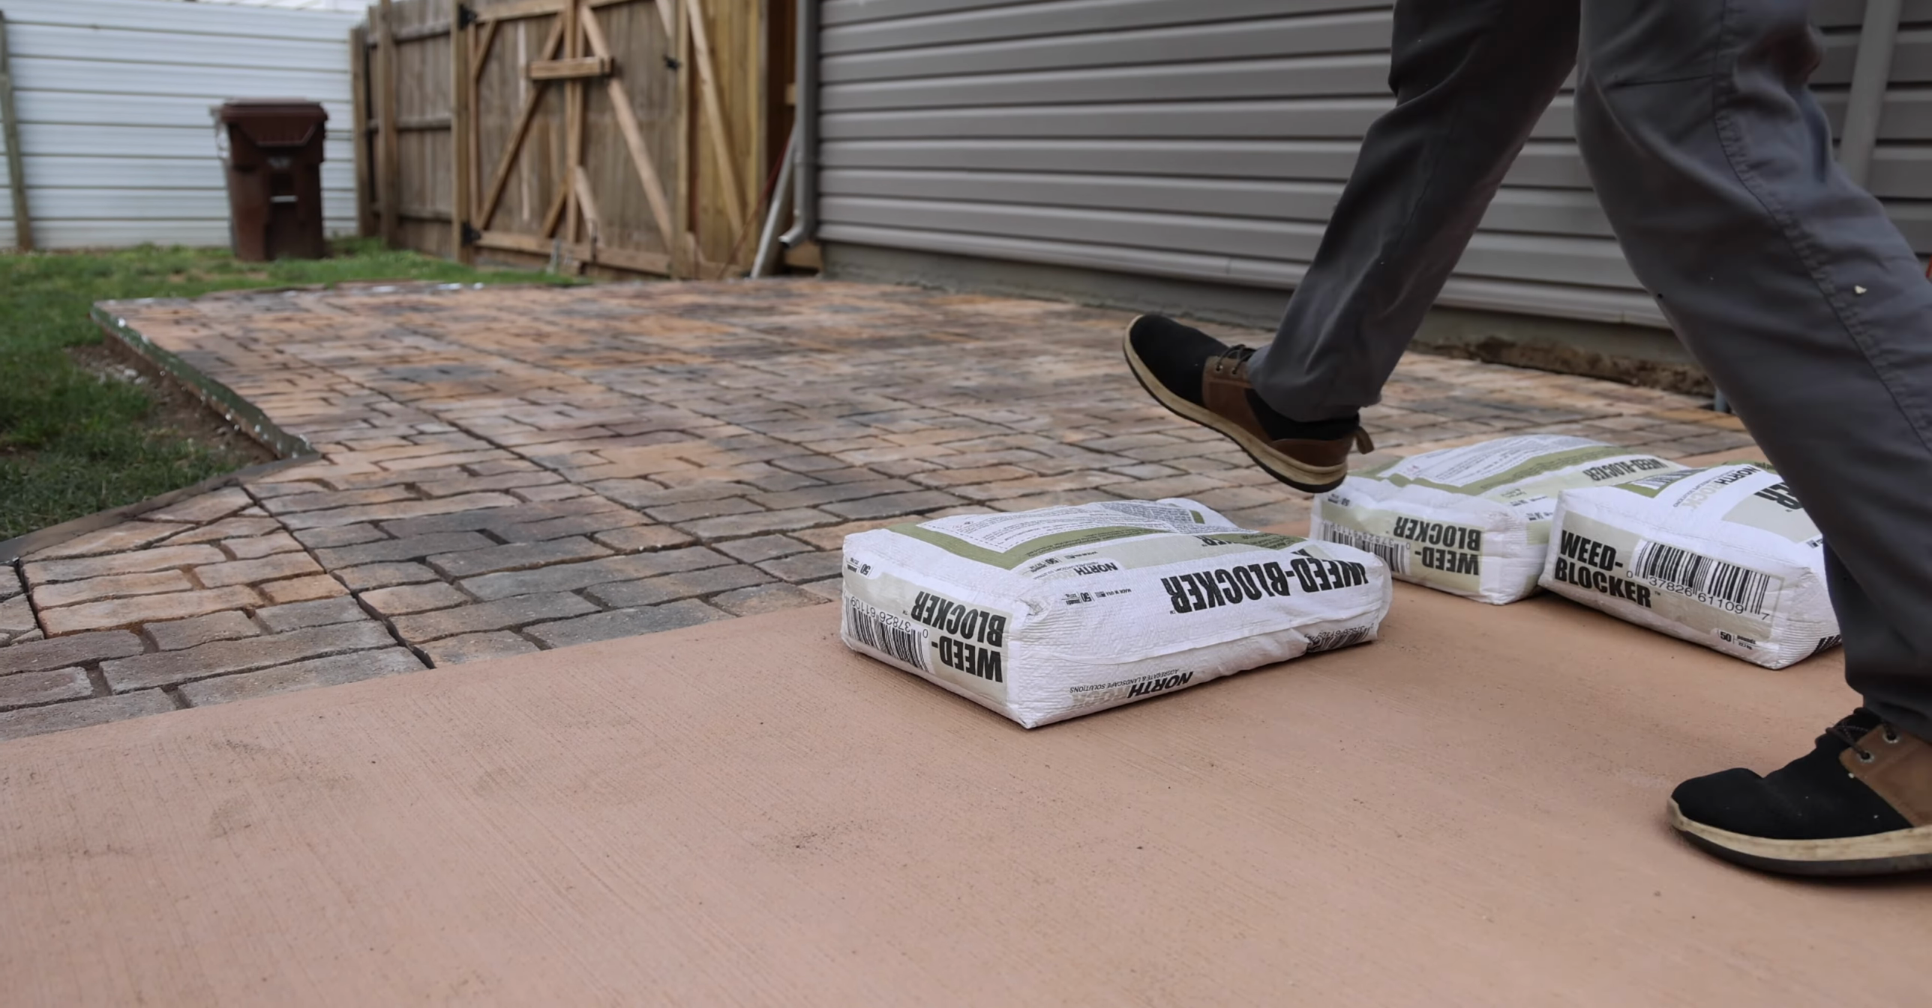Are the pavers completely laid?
Yes.